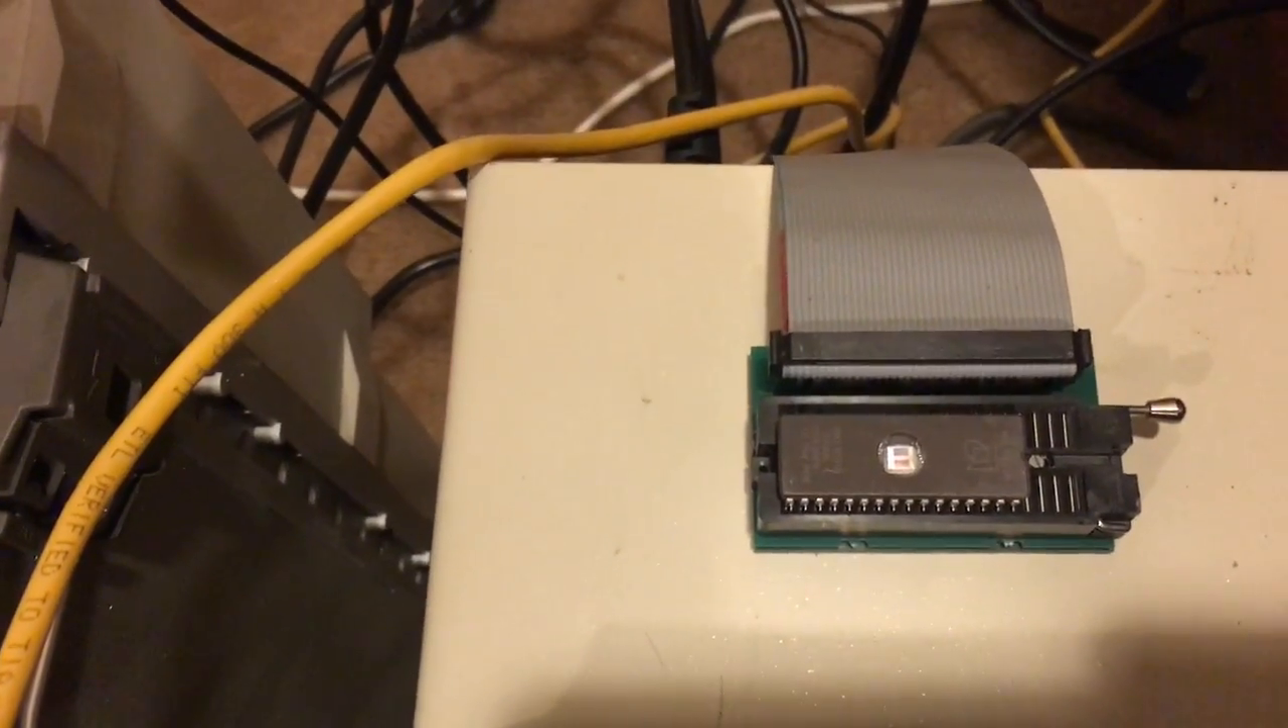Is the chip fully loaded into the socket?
Yes.